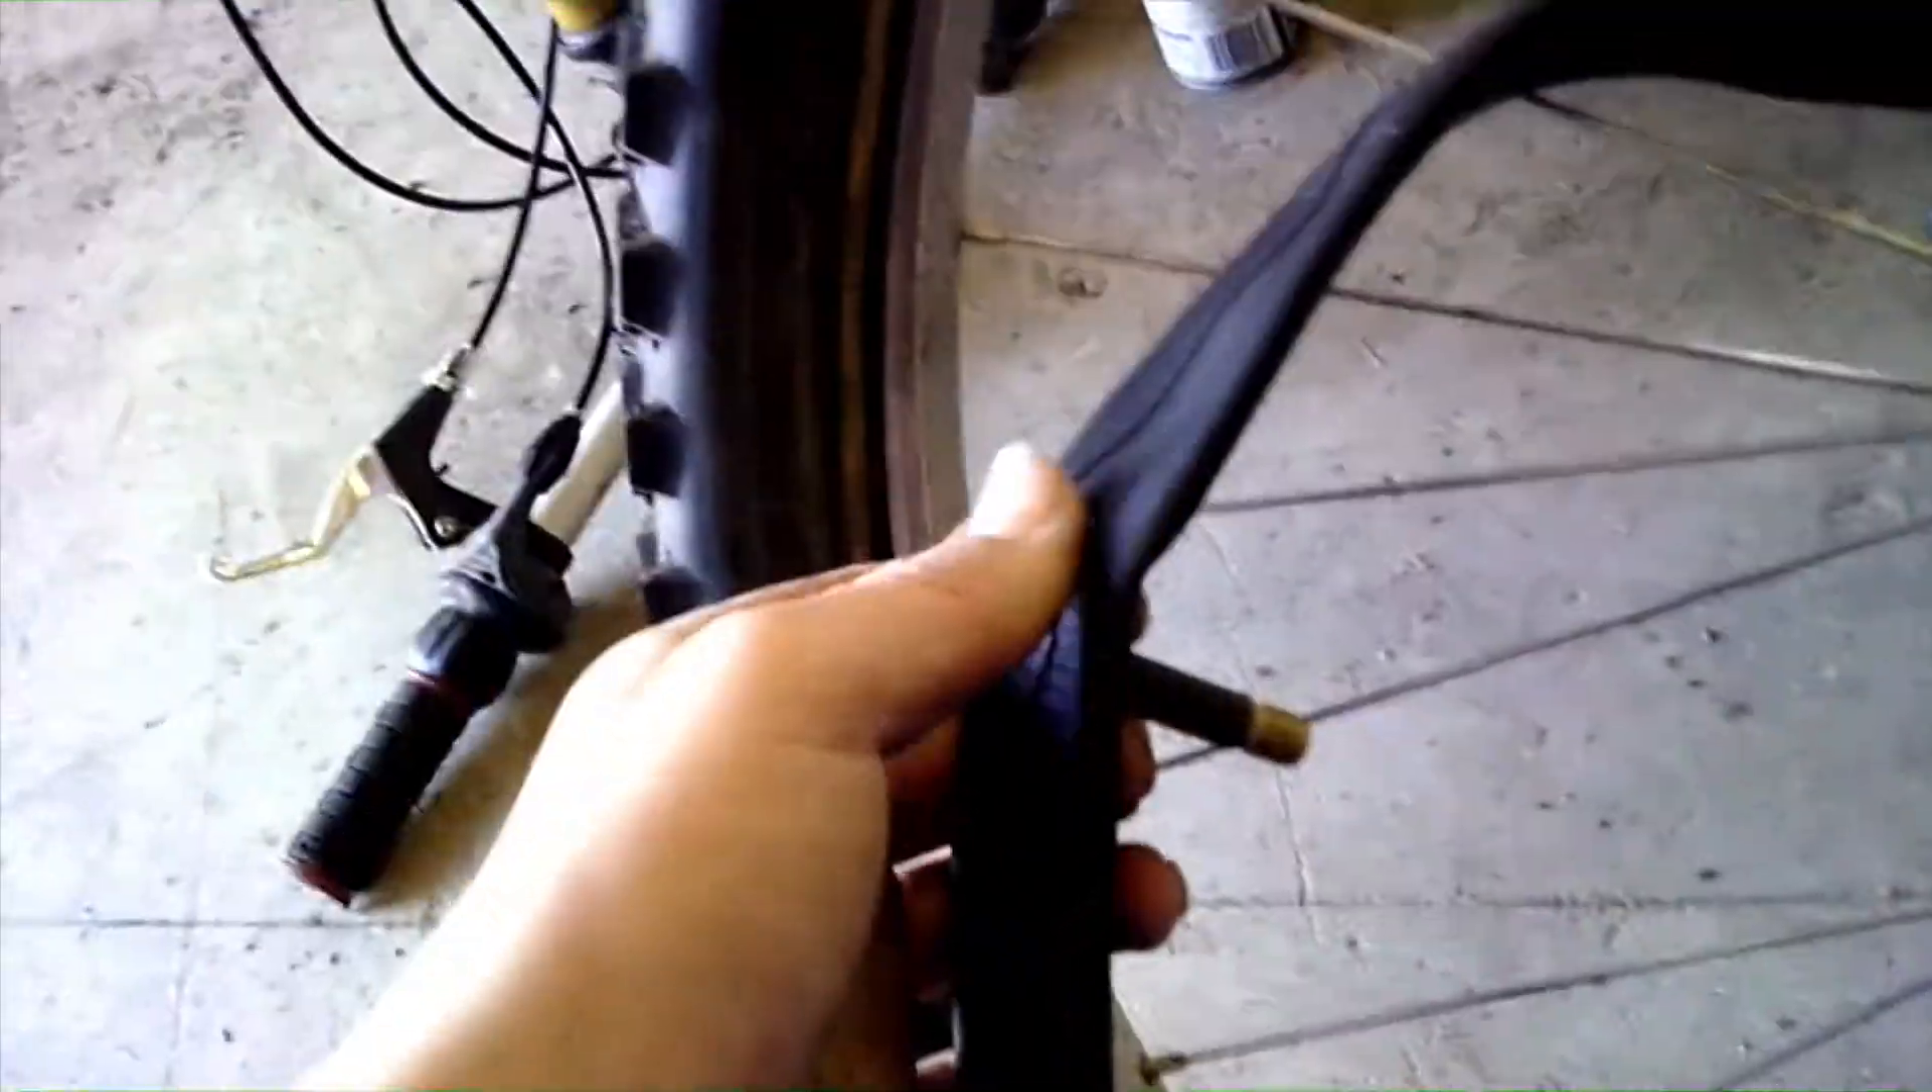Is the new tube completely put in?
No.